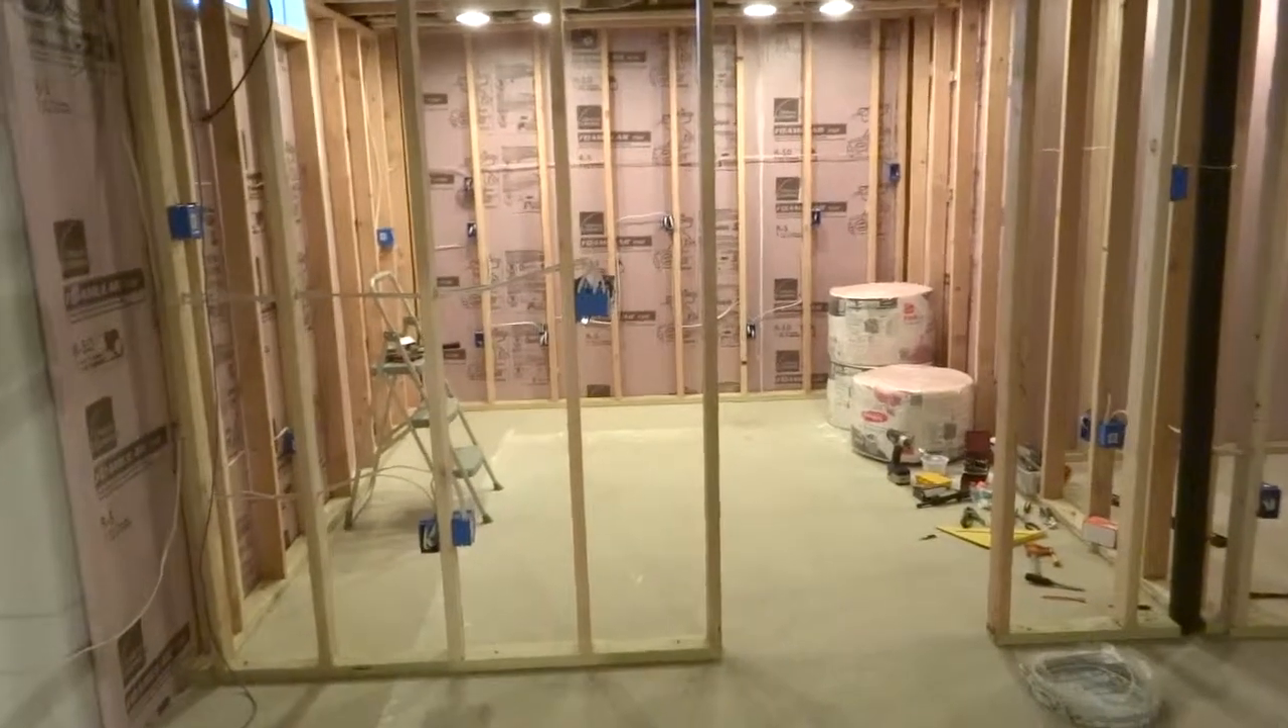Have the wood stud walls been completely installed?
Yes.